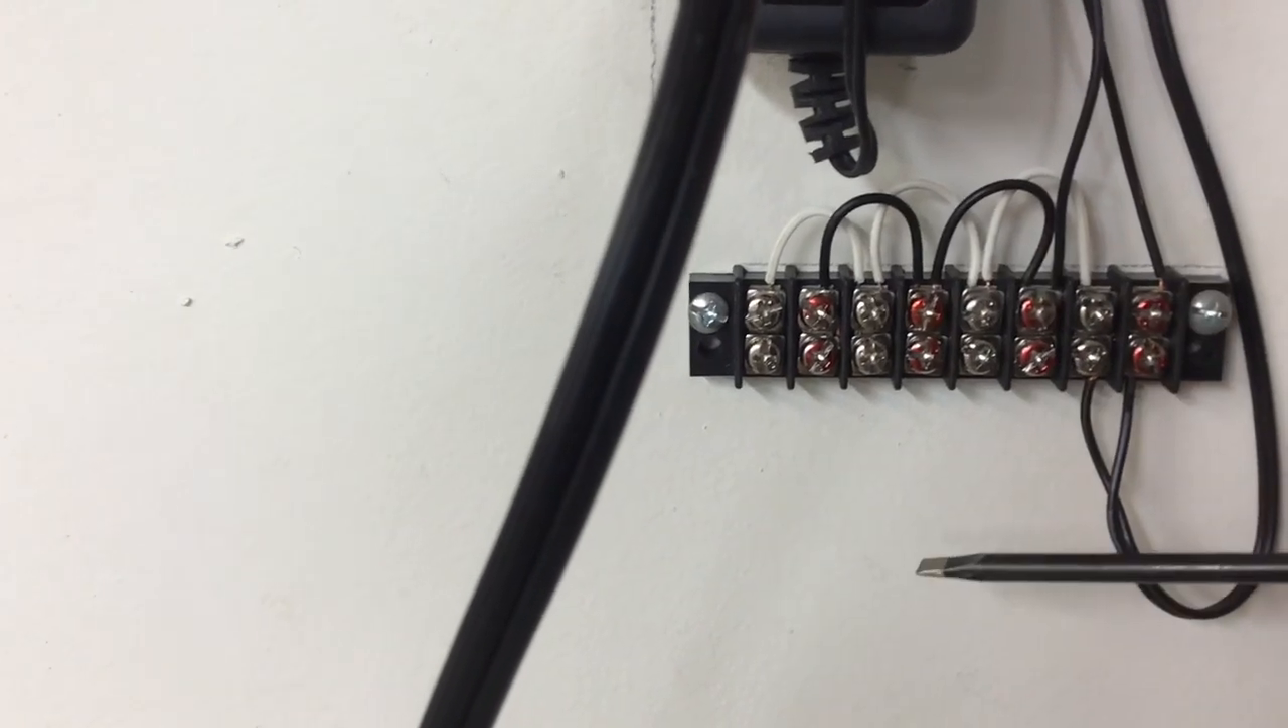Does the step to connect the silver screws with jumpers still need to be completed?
No.